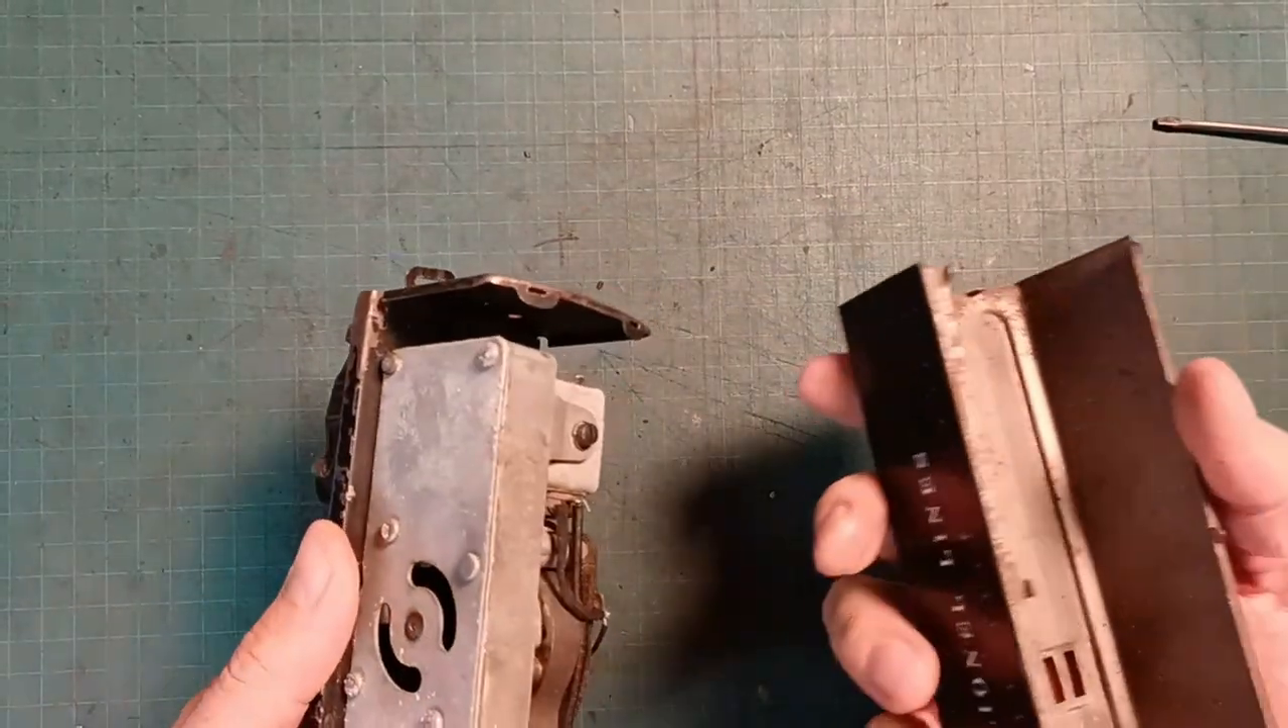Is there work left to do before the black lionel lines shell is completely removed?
No.